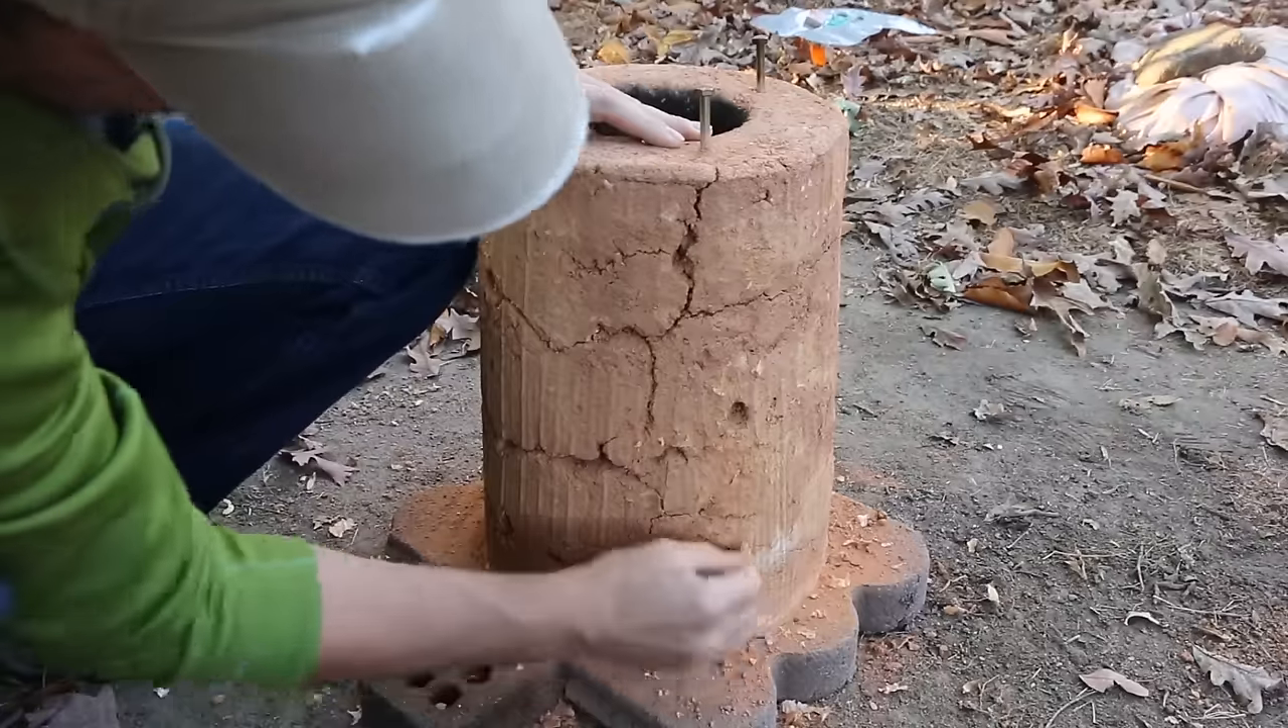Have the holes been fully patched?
No.